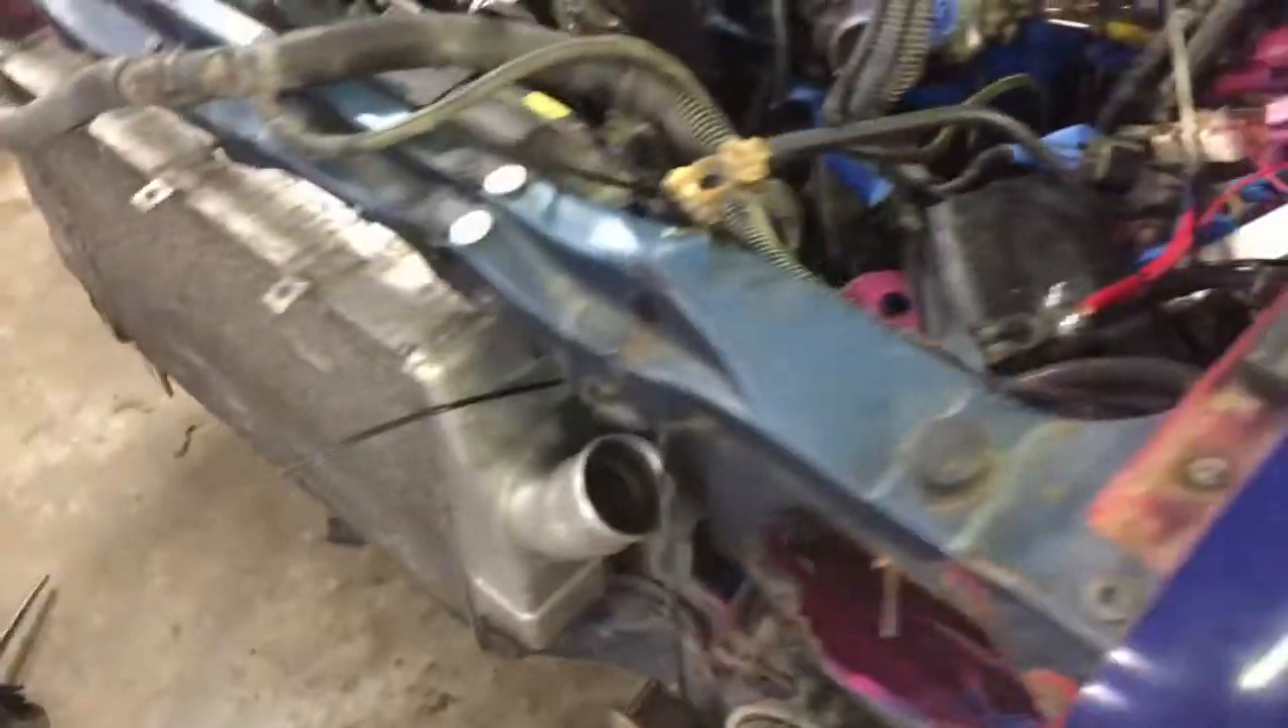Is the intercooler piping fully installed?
No.